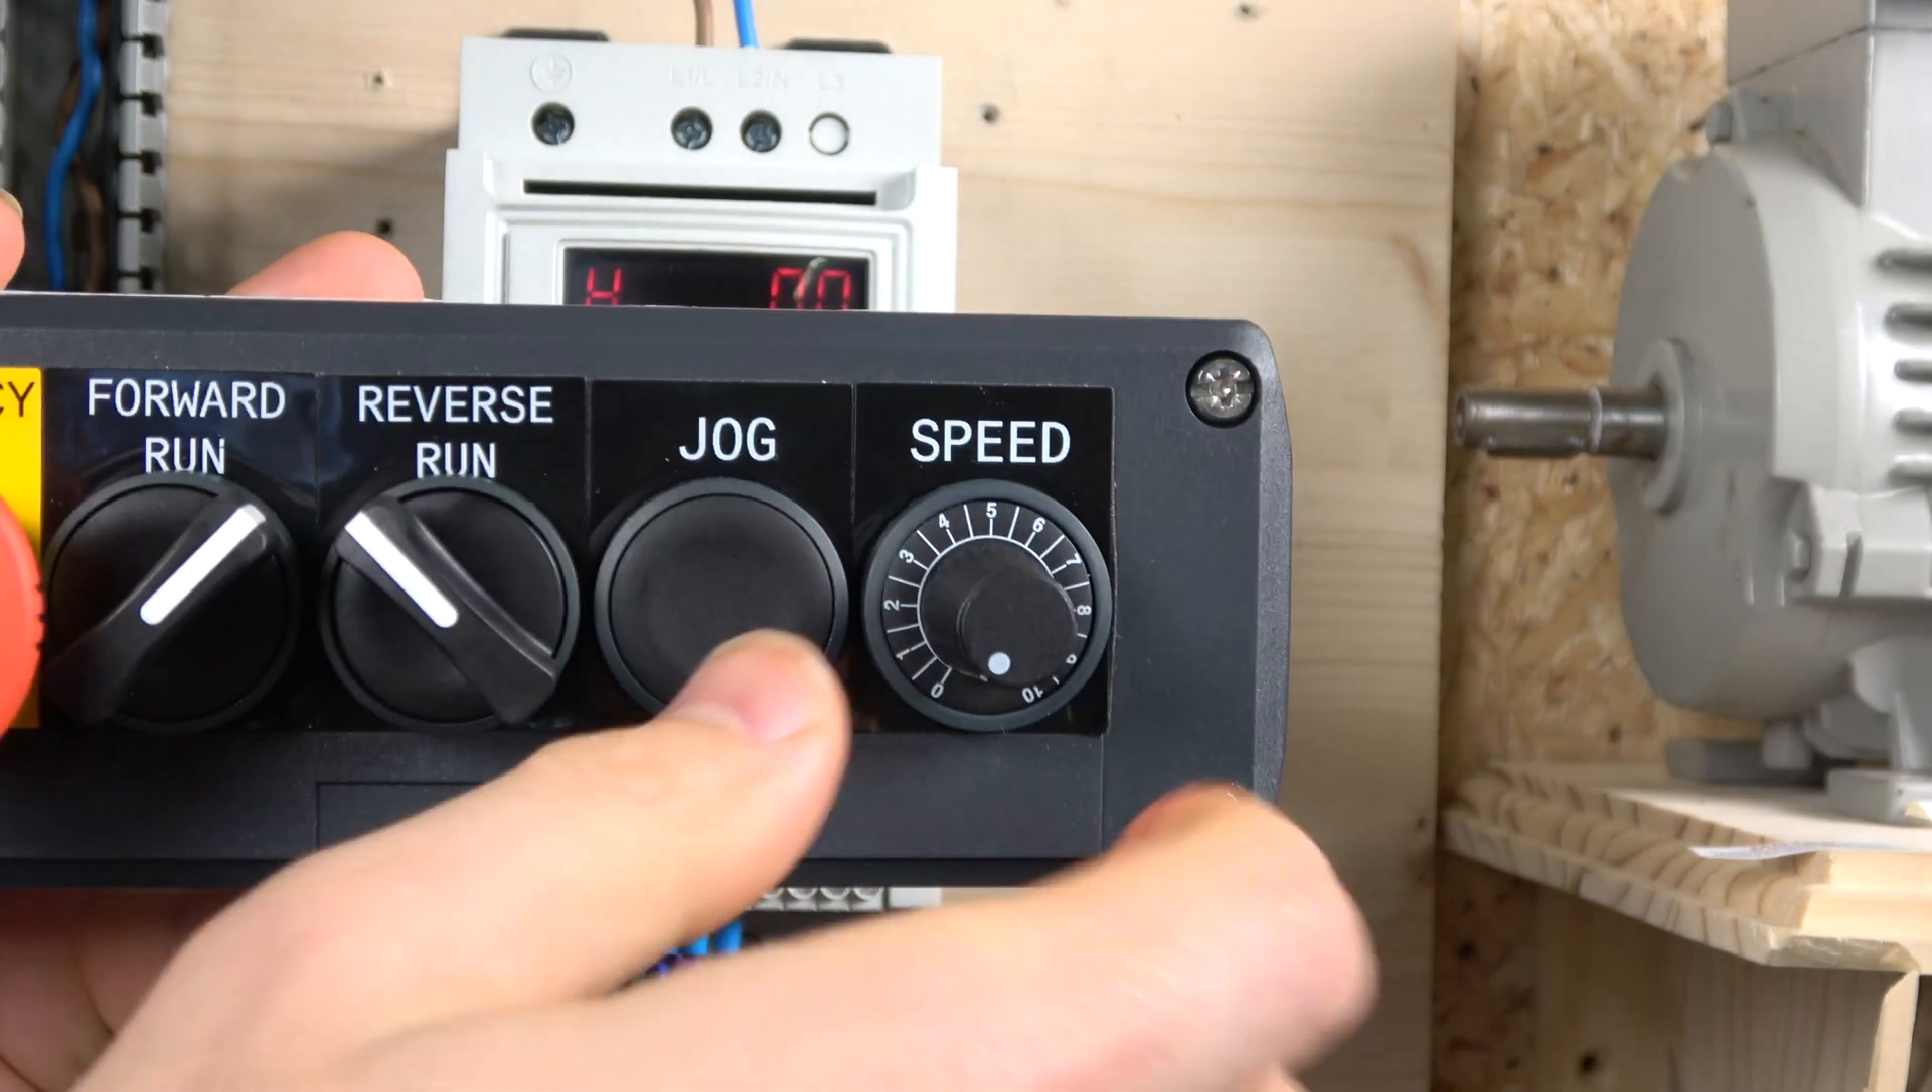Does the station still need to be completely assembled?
No.